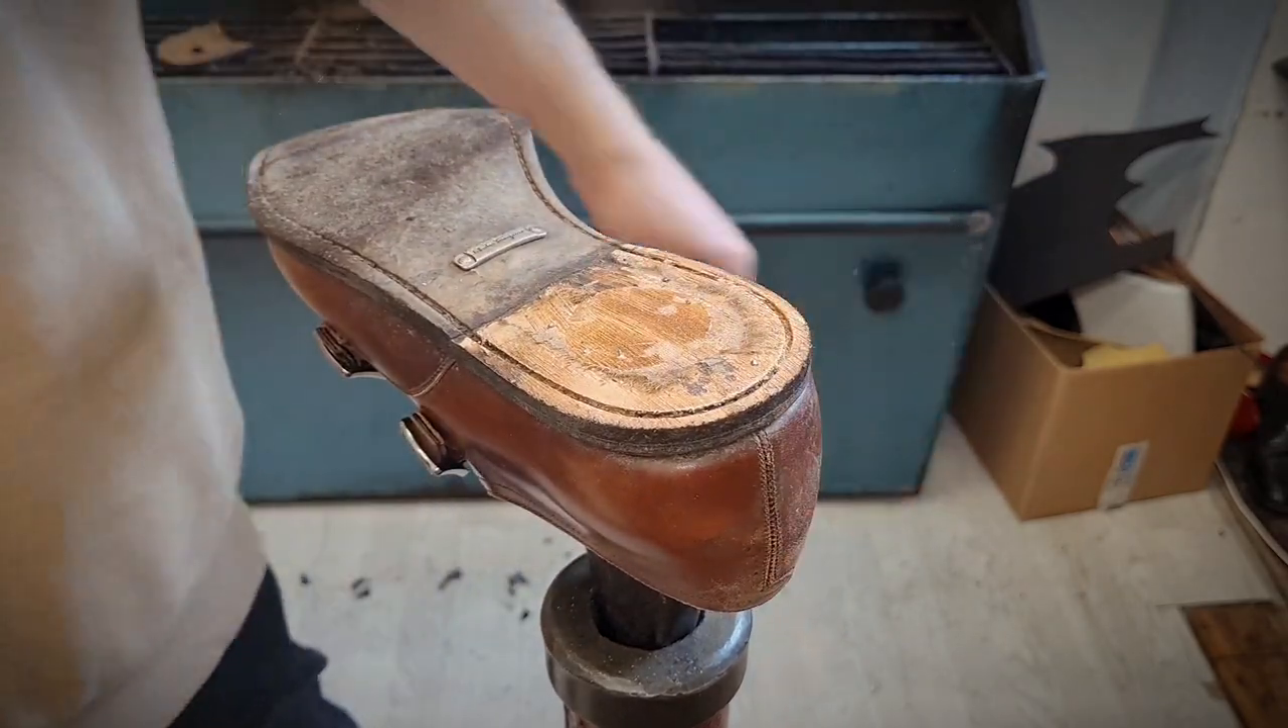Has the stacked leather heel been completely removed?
Yes.